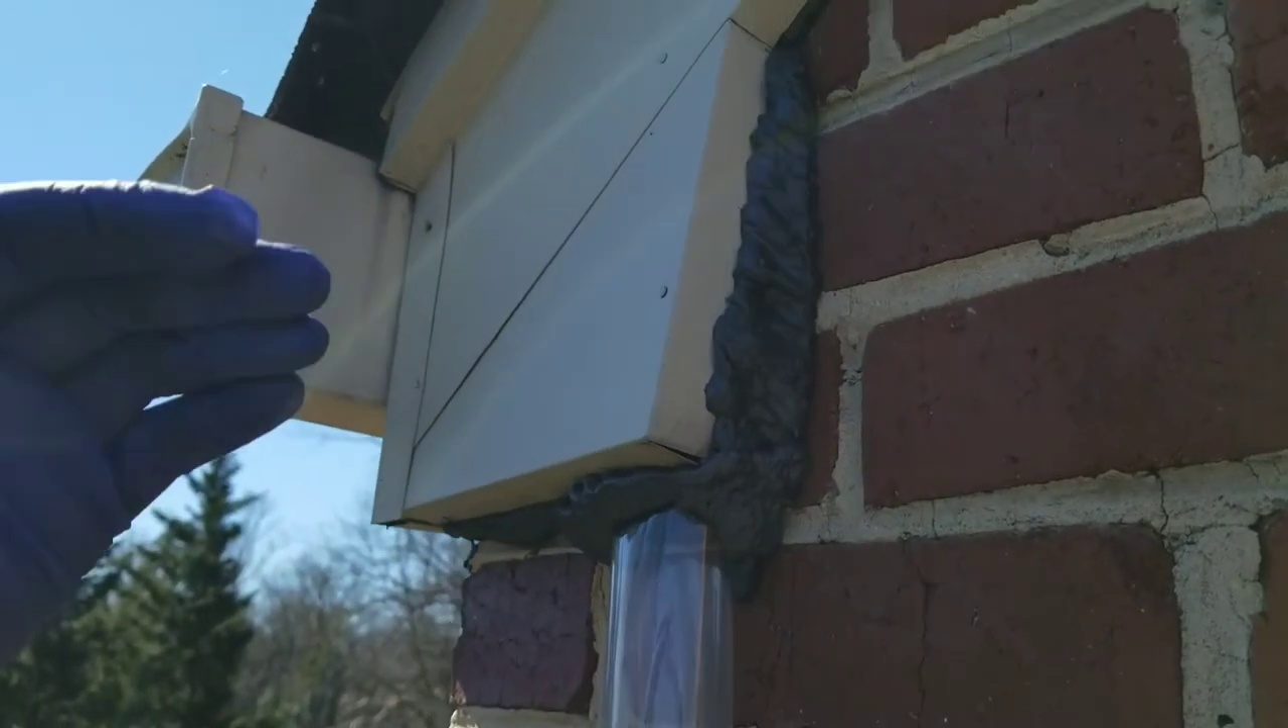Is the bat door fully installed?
Yes.